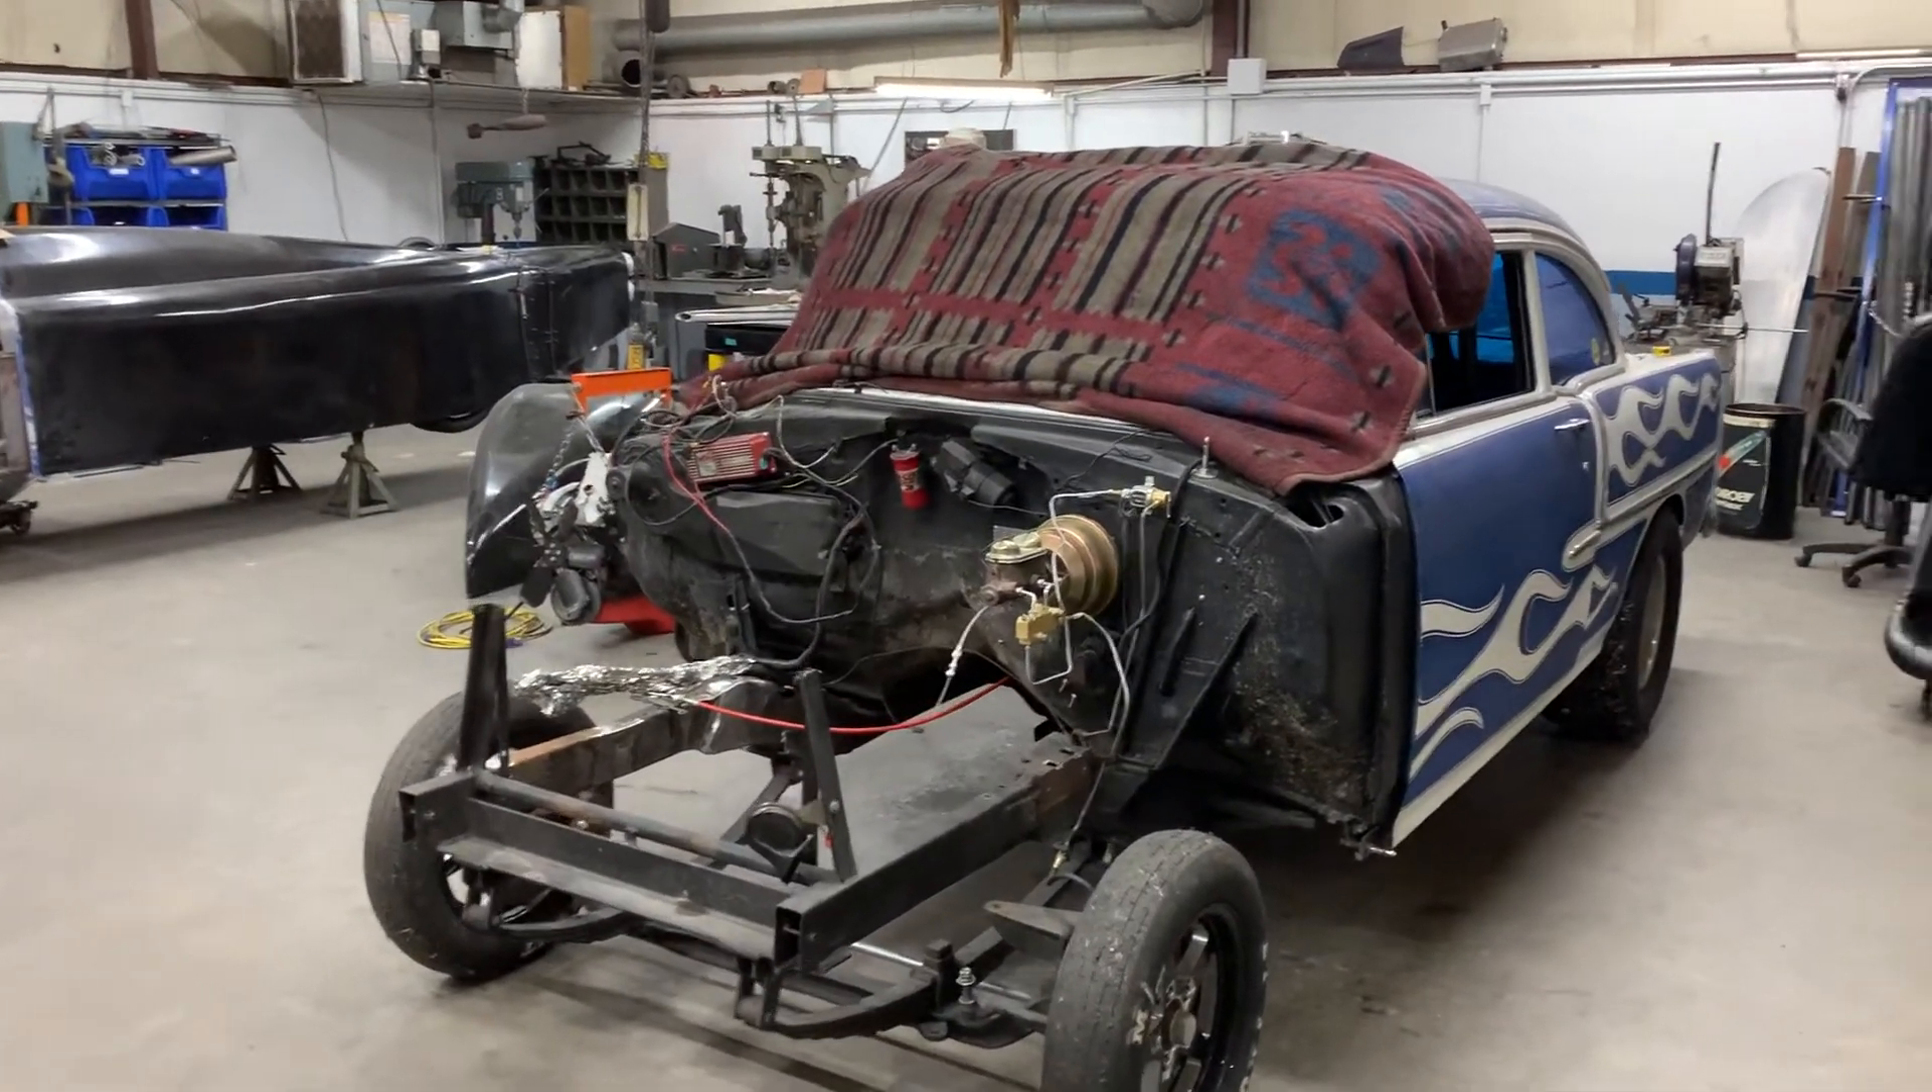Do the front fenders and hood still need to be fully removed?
No.